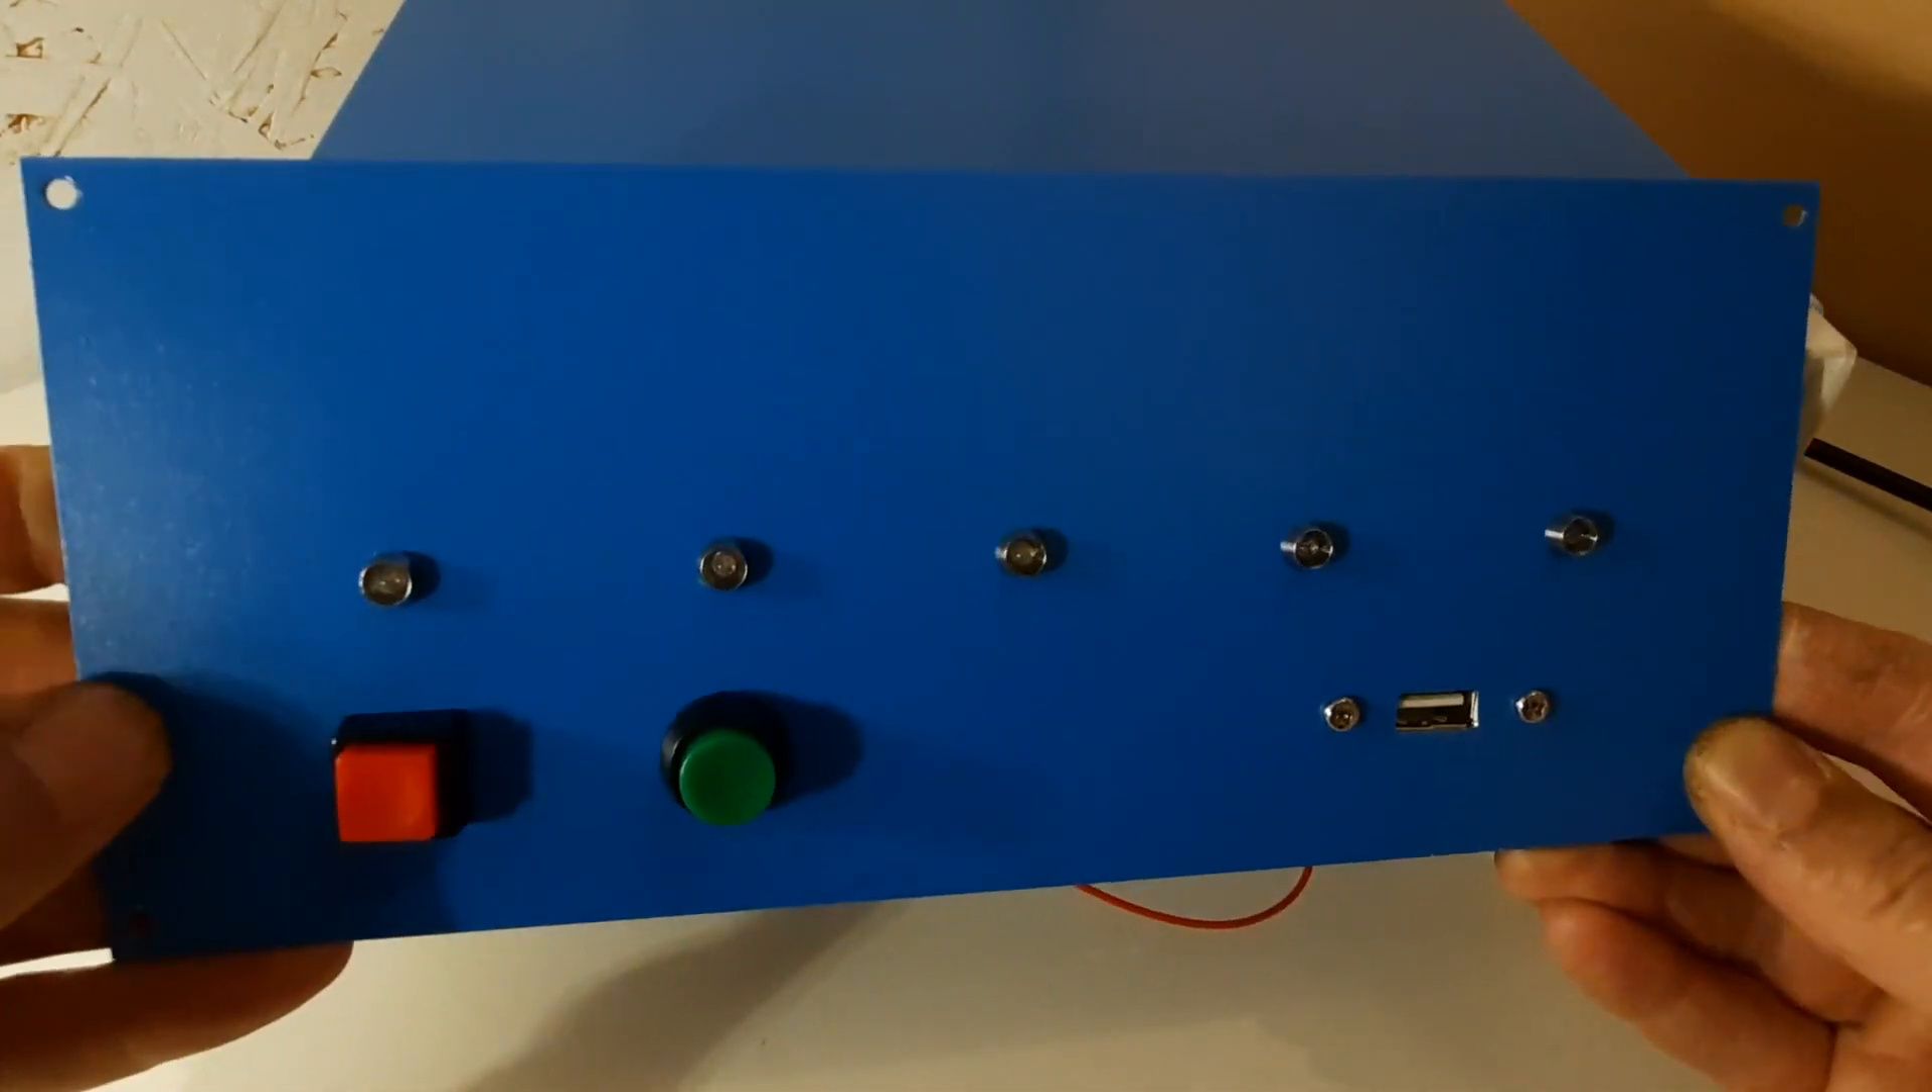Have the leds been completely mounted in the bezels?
Yes.